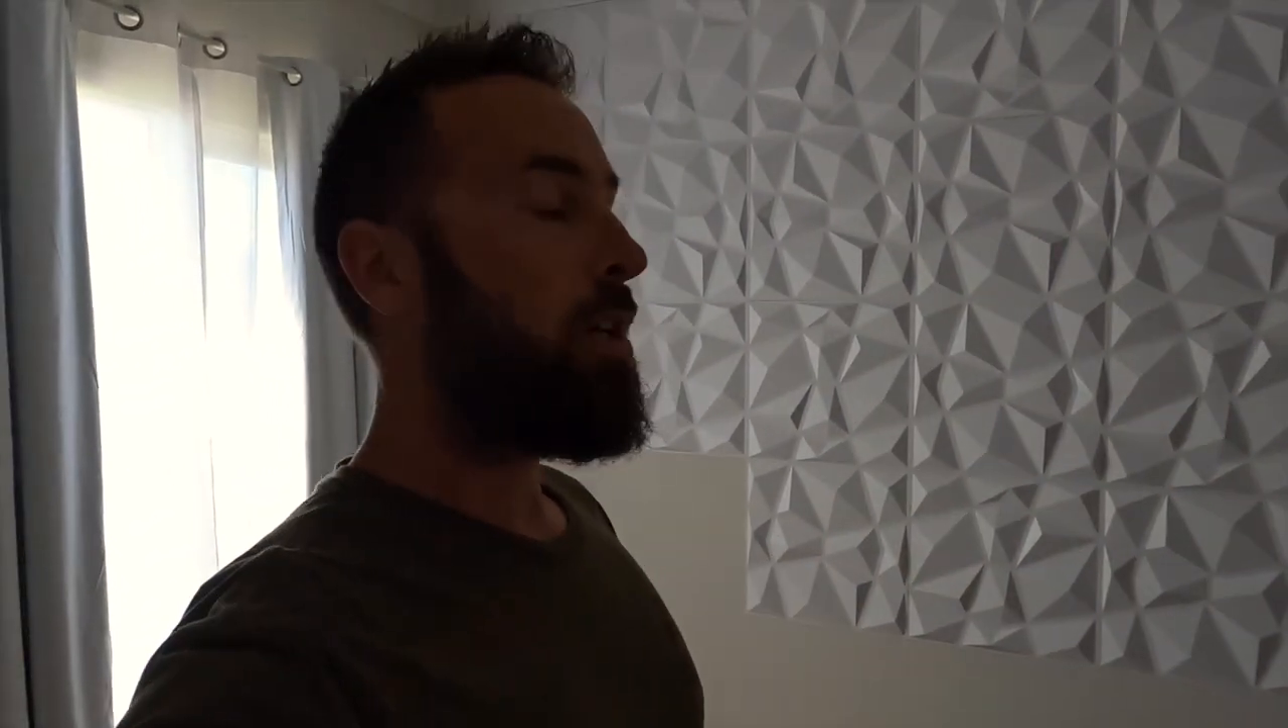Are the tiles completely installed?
No.